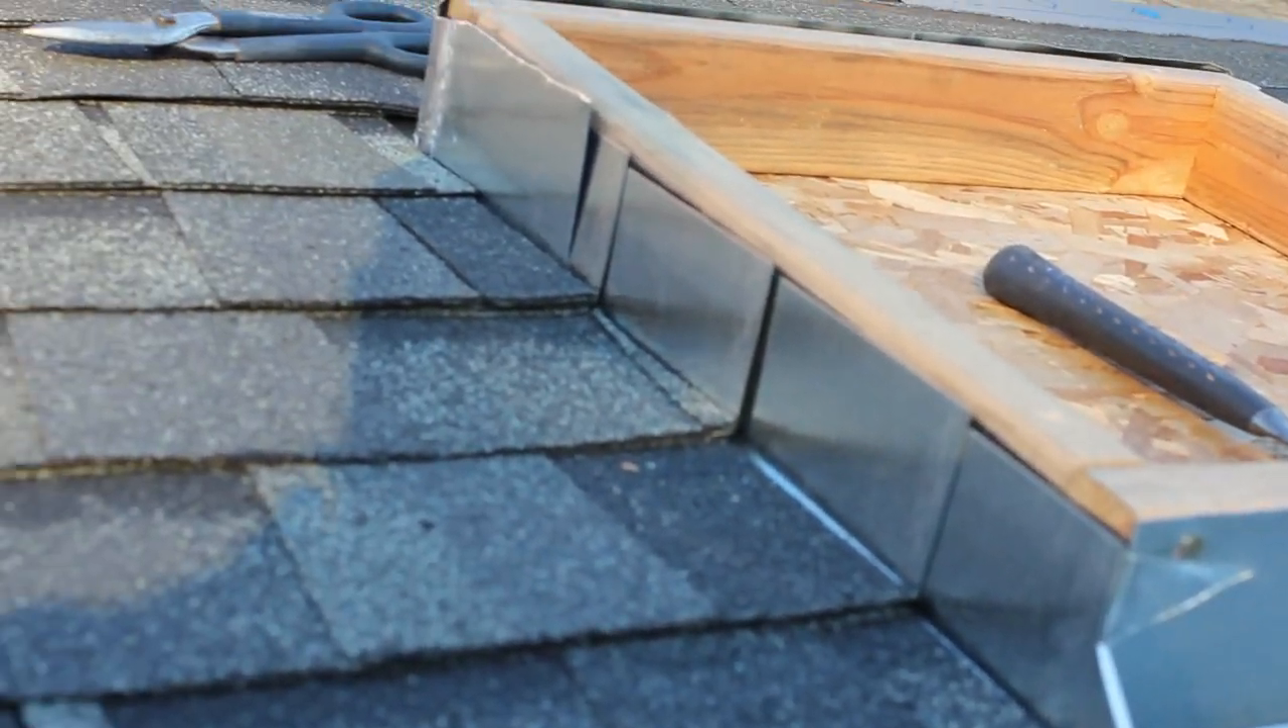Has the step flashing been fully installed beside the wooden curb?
Yes.